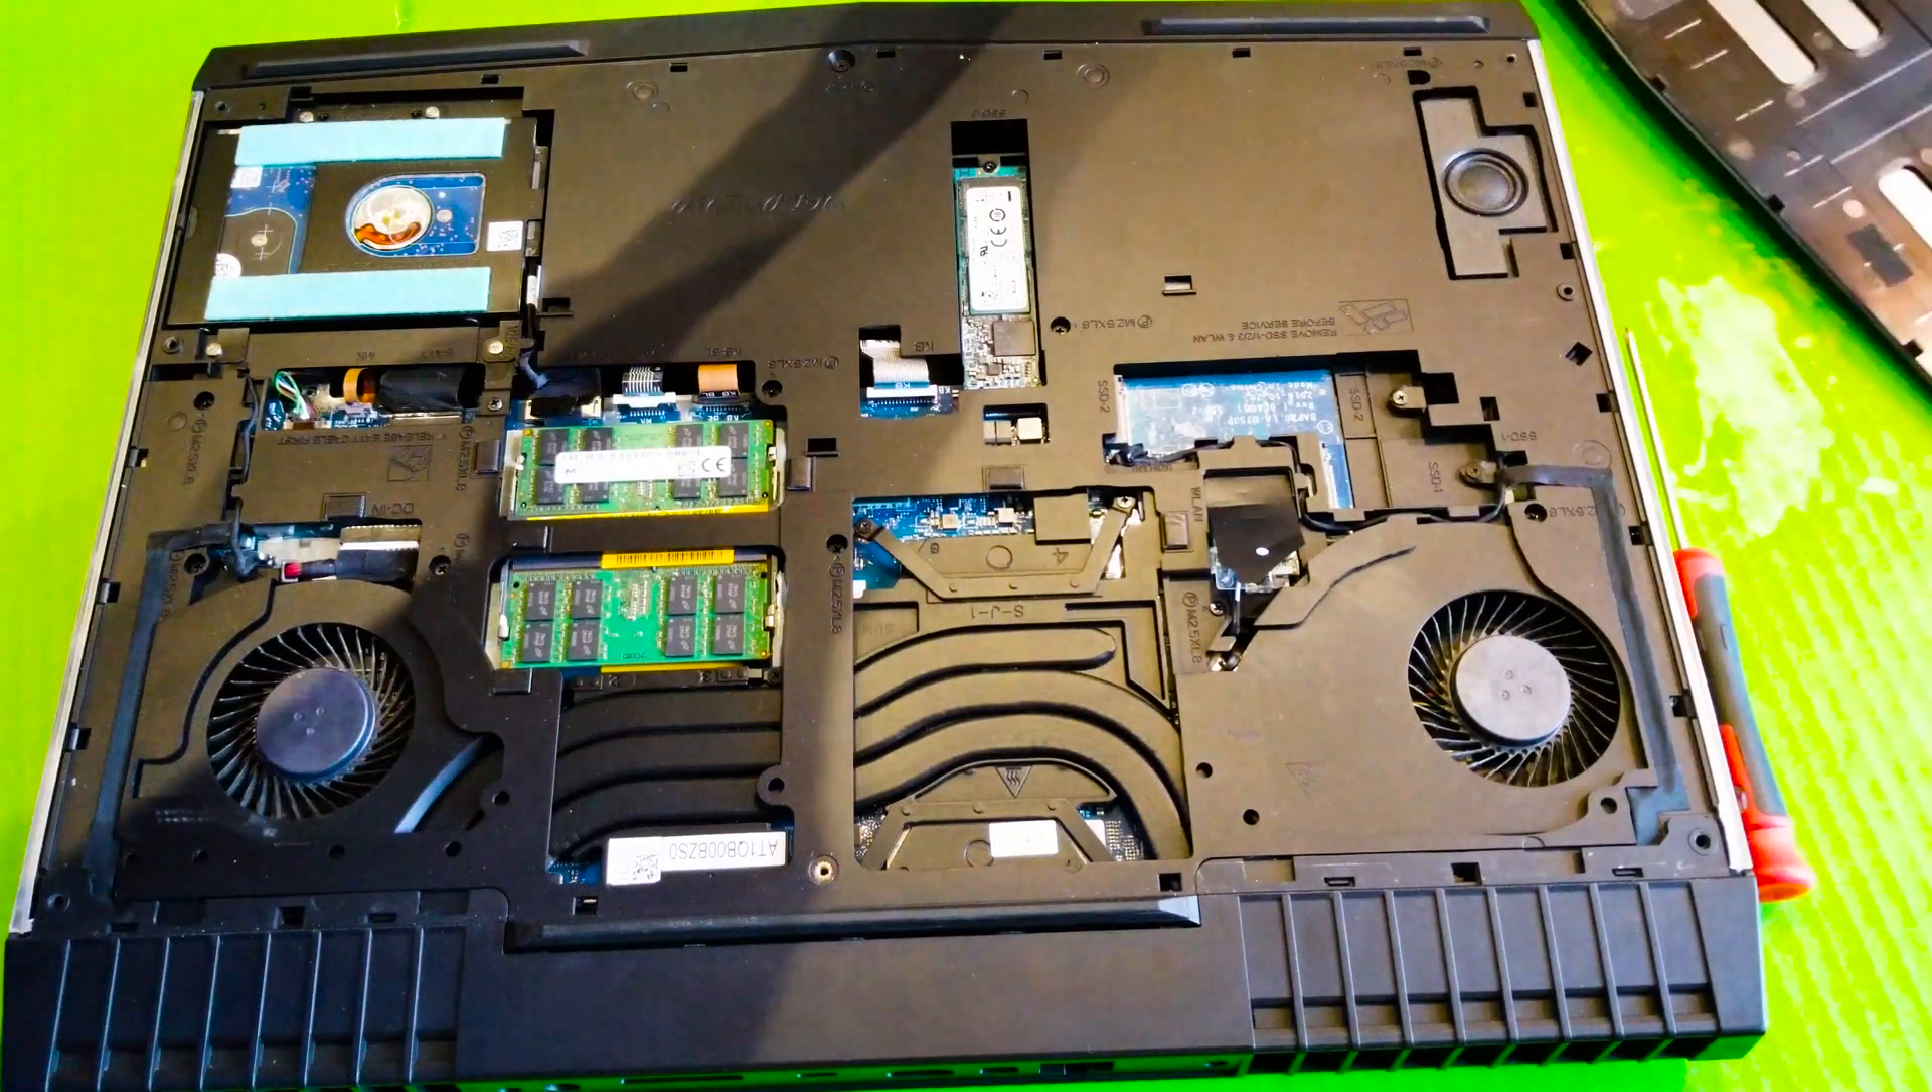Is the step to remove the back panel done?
Yes.